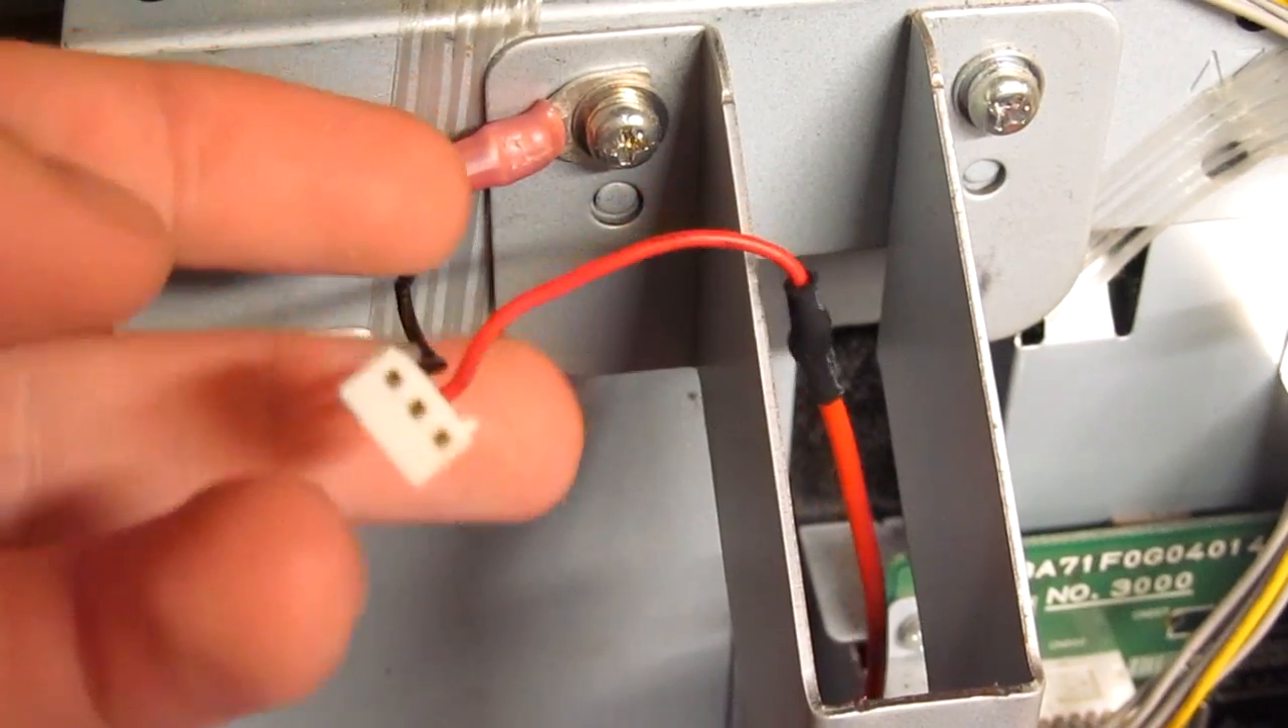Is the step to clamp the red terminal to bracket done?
Yes.